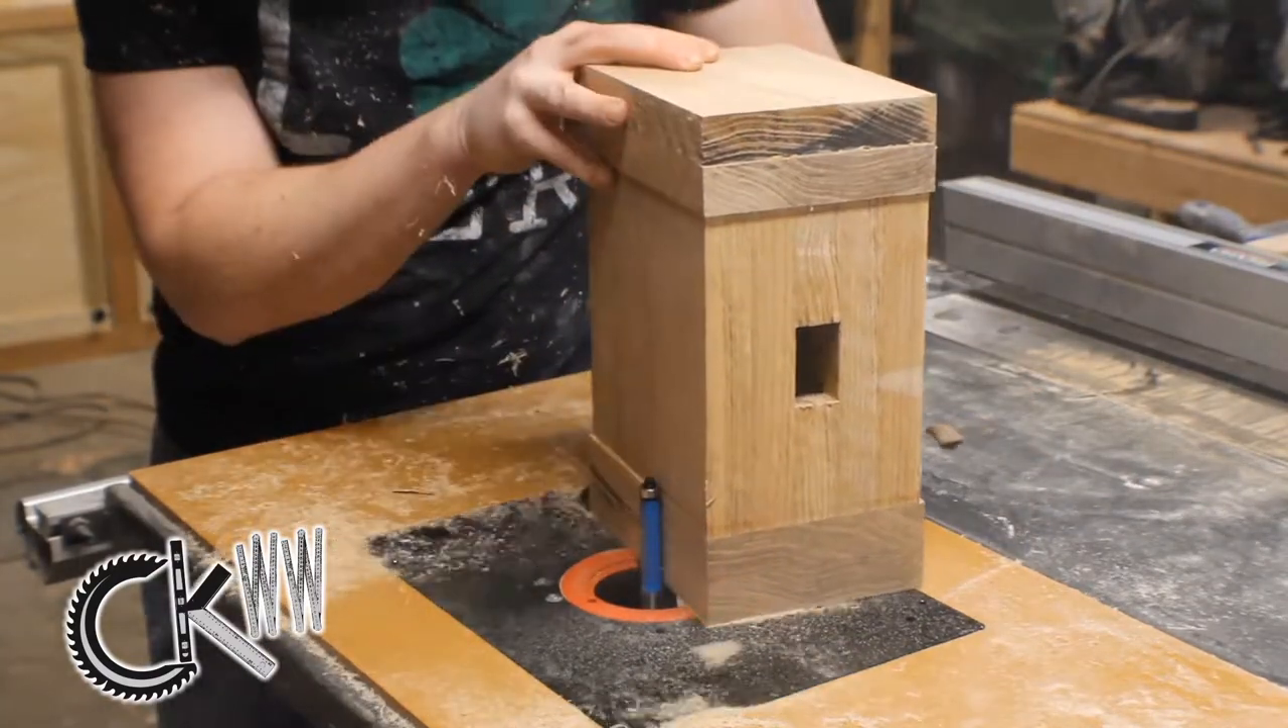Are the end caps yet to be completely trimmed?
Yes.